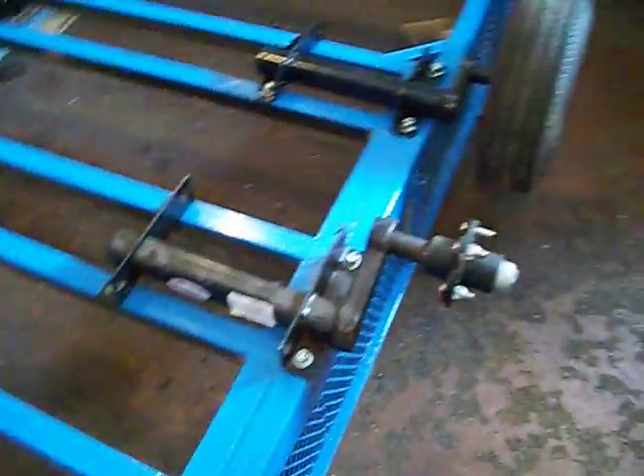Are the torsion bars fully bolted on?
Yes.